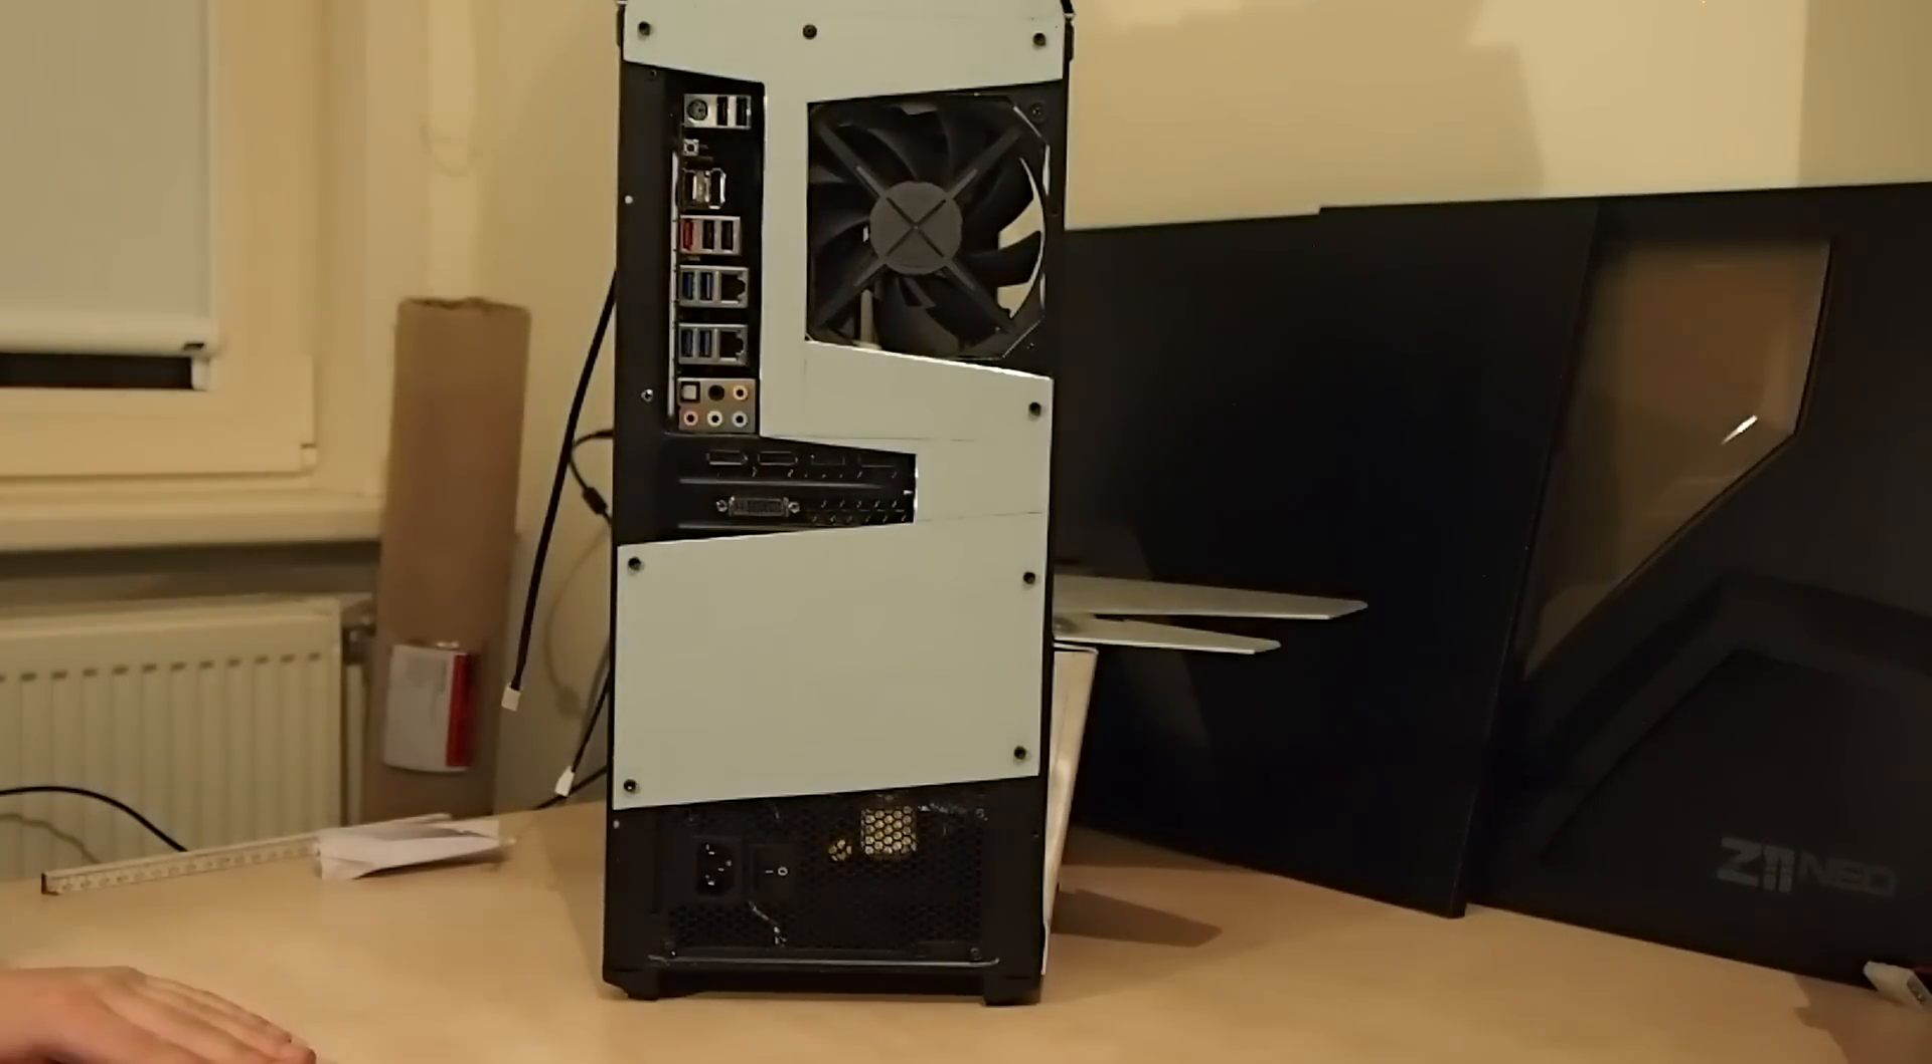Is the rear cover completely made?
Yes.